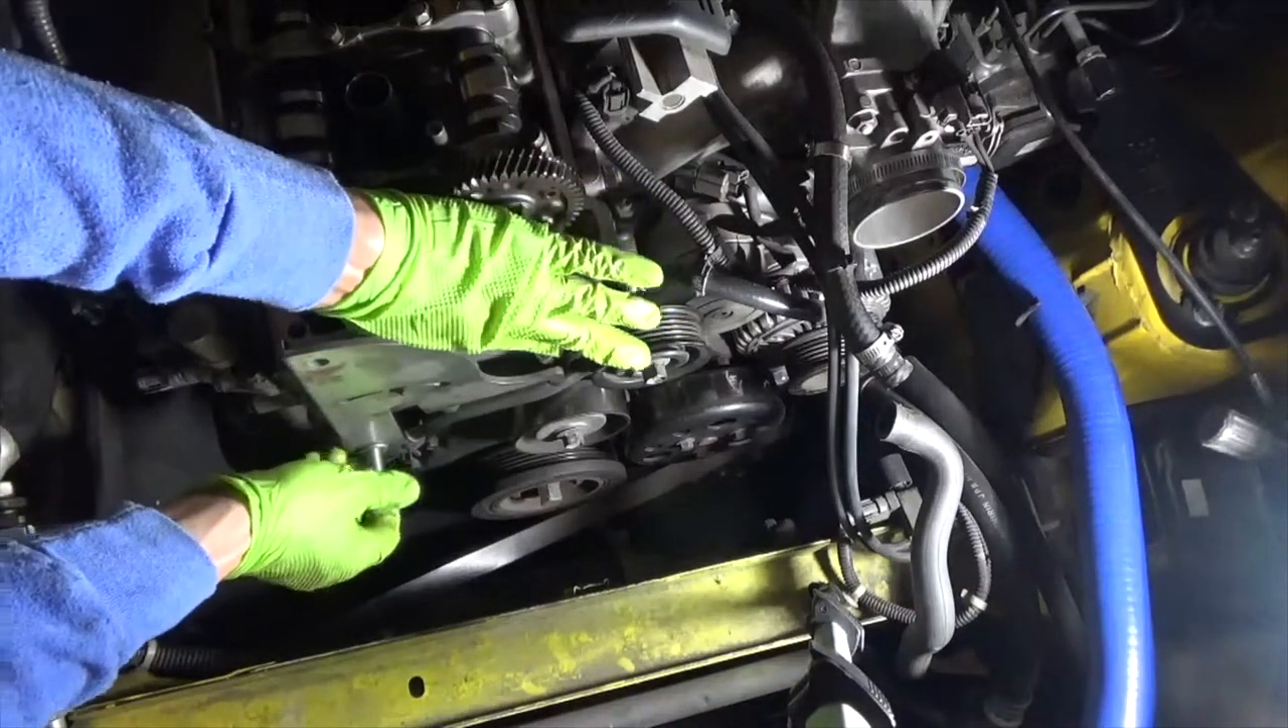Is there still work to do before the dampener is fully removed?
Yes.